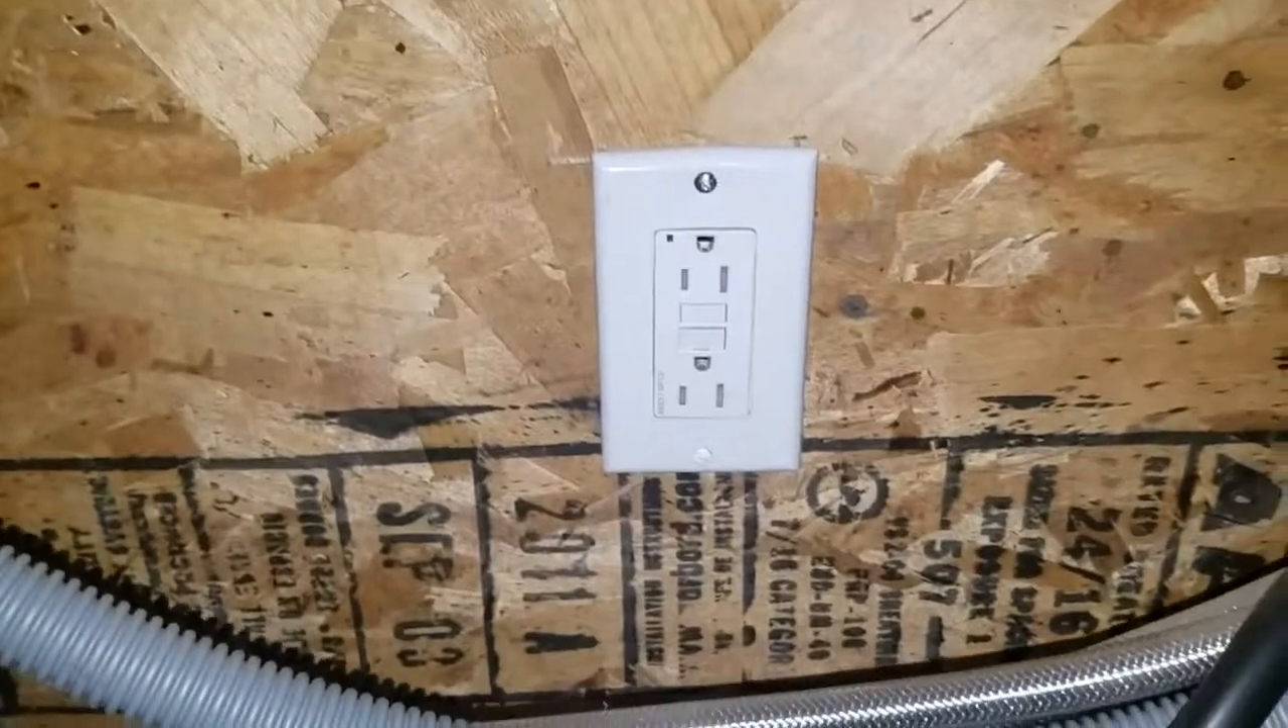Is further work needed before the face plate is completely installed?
No.